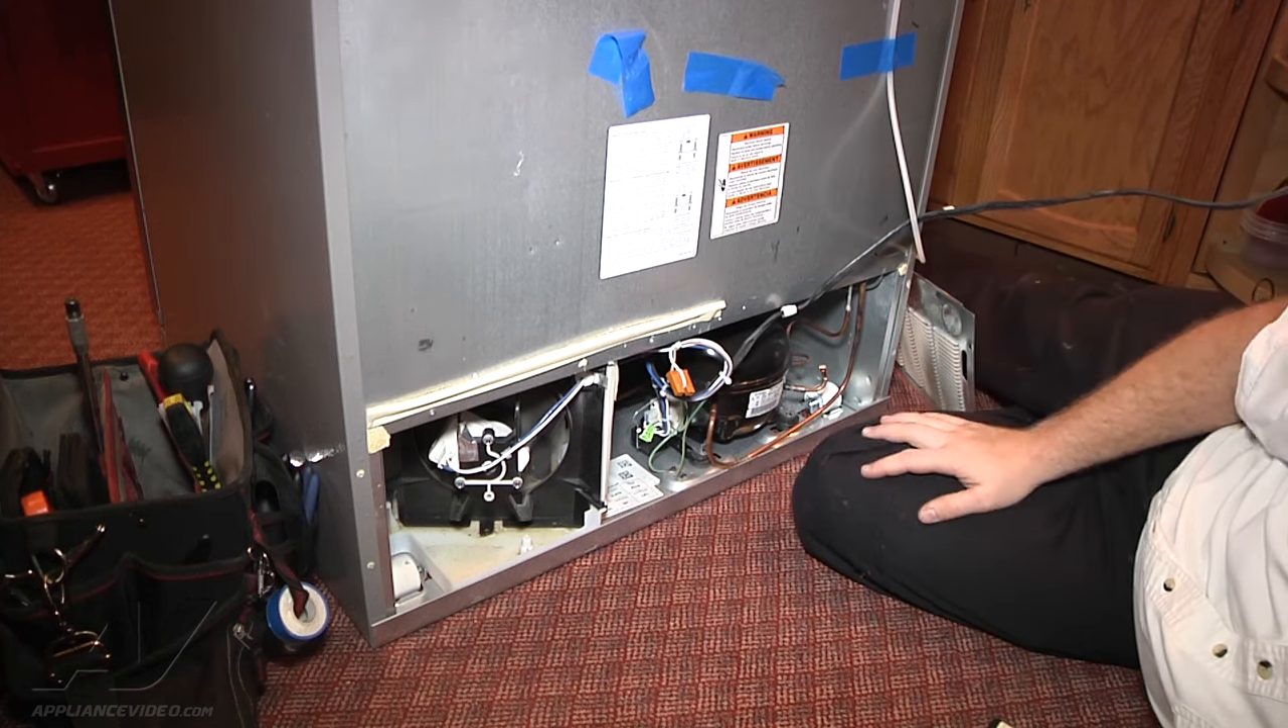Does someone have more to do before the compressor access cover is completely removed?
No.